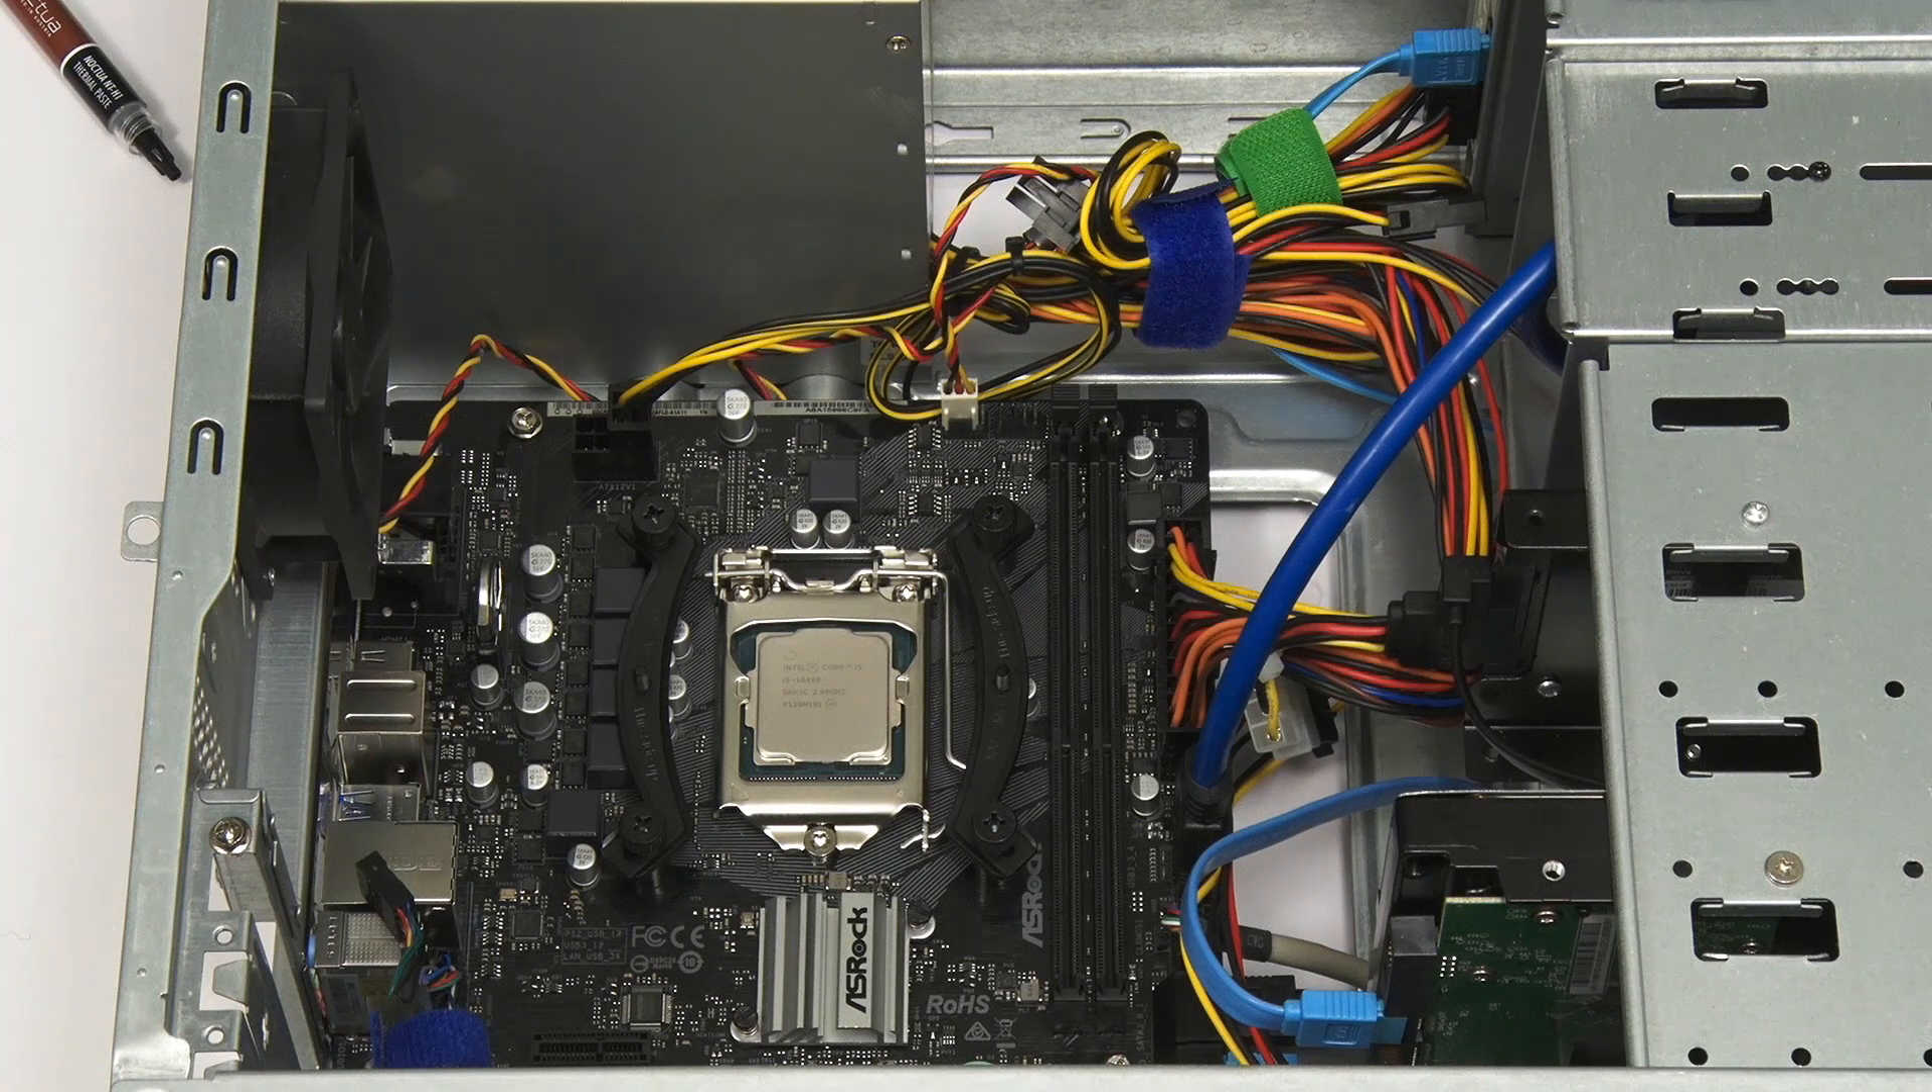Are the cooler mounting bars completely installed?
Yes.